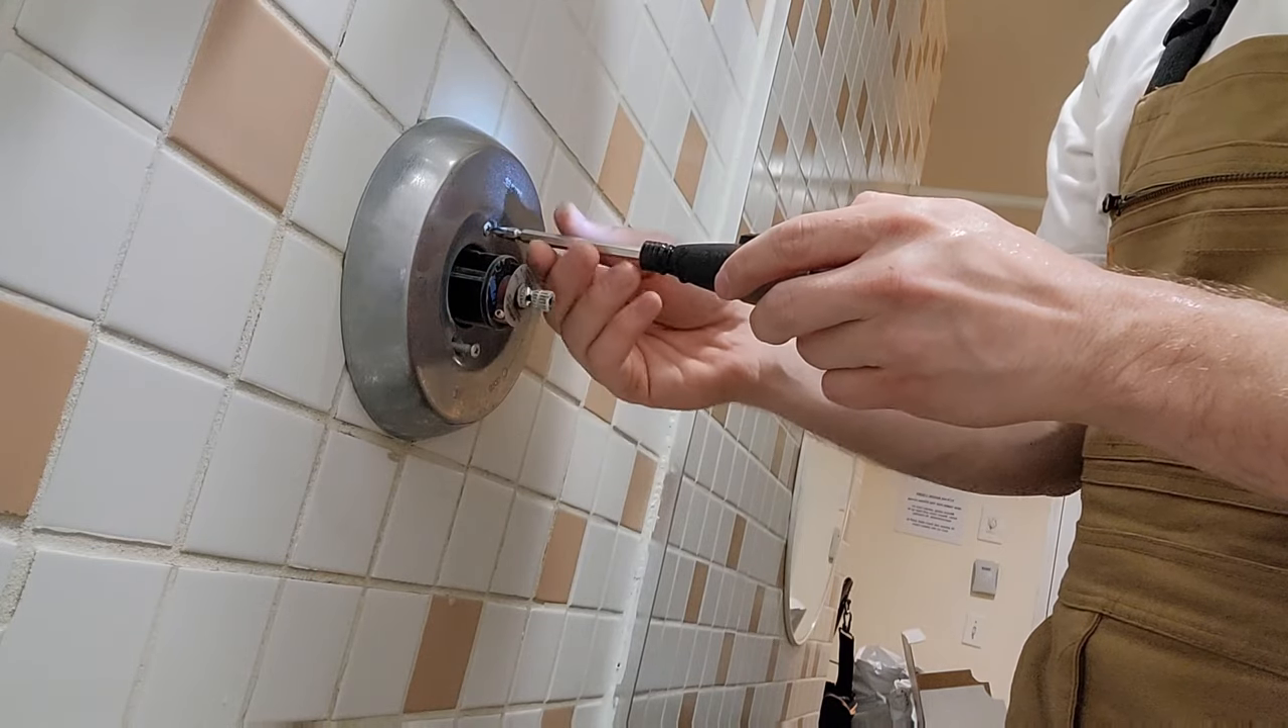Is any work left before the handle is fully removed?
No.